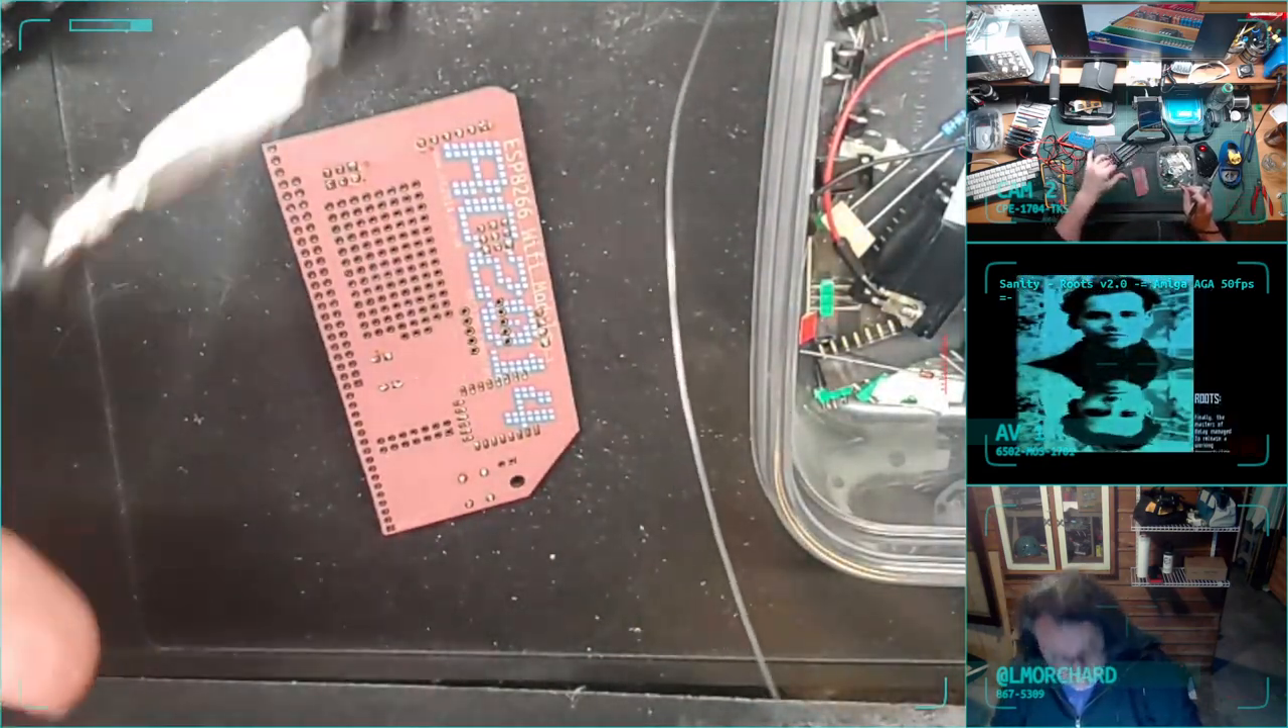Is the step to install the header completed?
No.